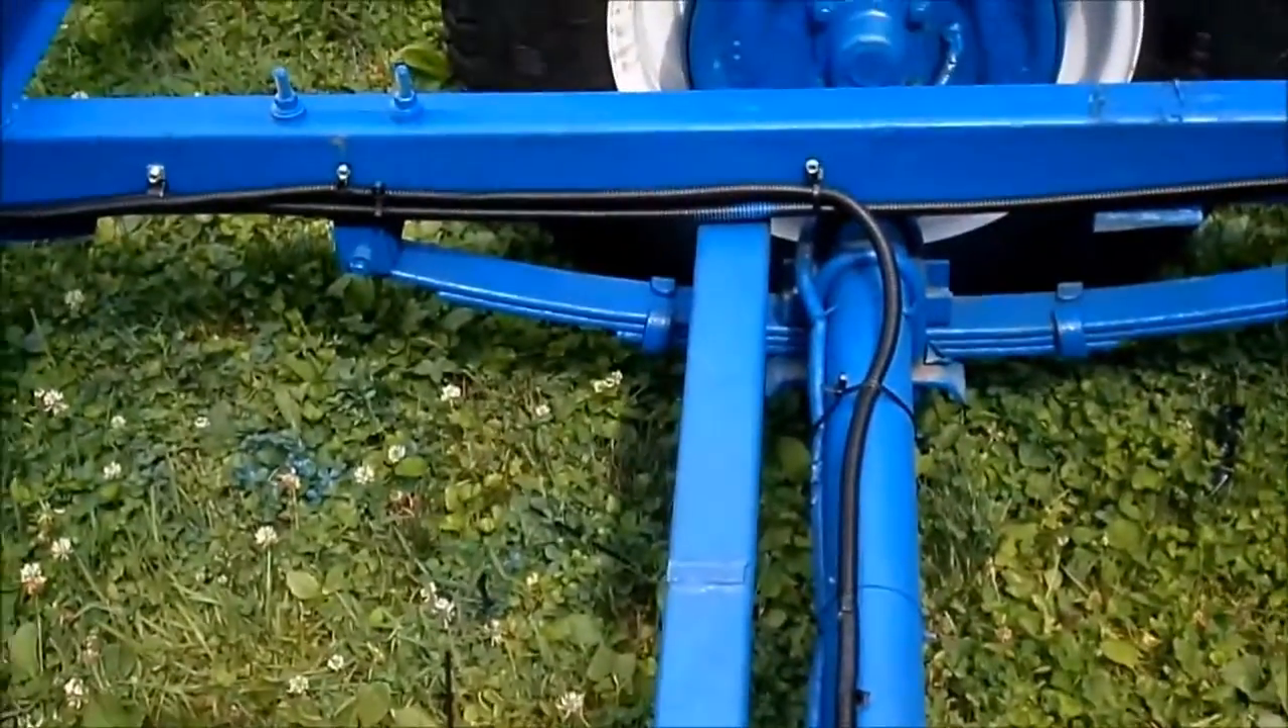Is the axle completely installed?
Yes.